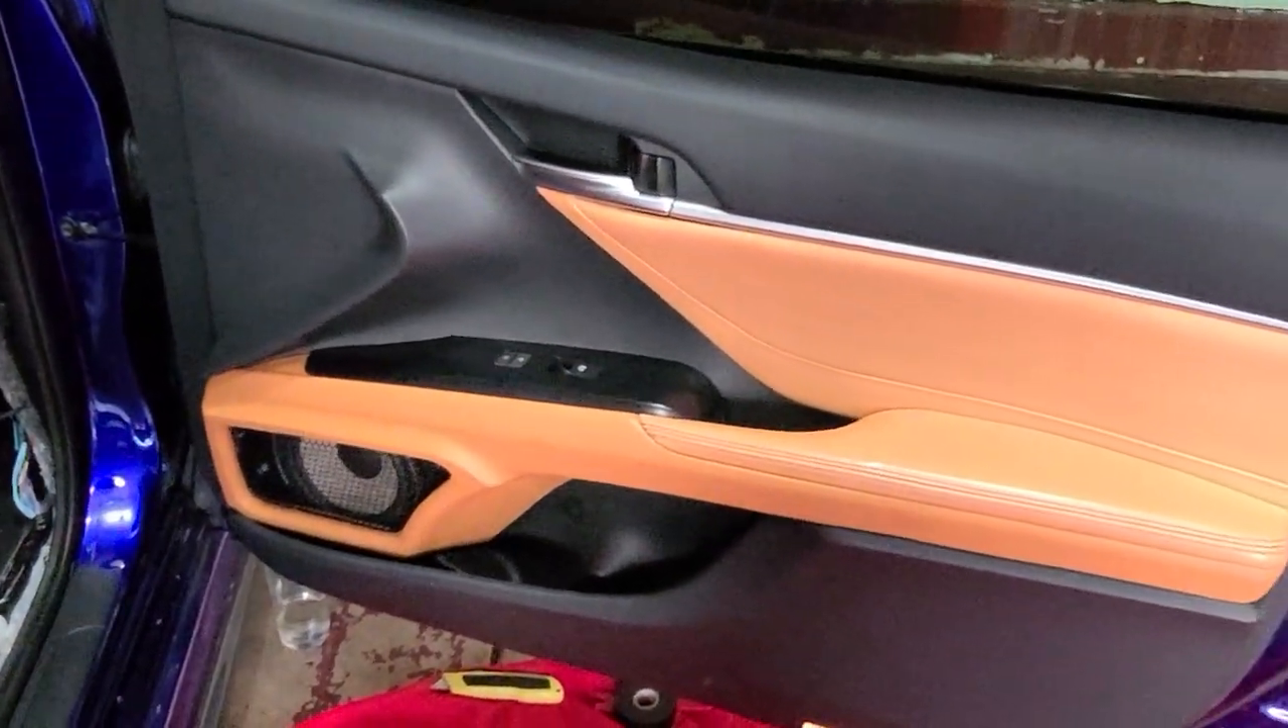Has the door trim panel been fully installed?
Yes.